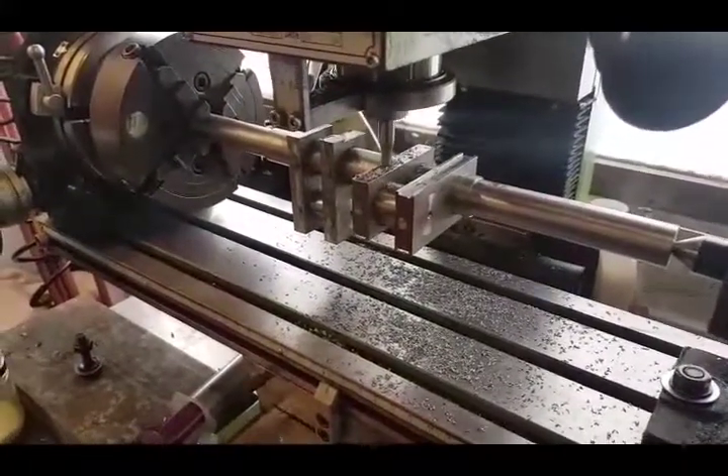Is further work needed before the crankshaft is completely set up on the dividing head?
No.